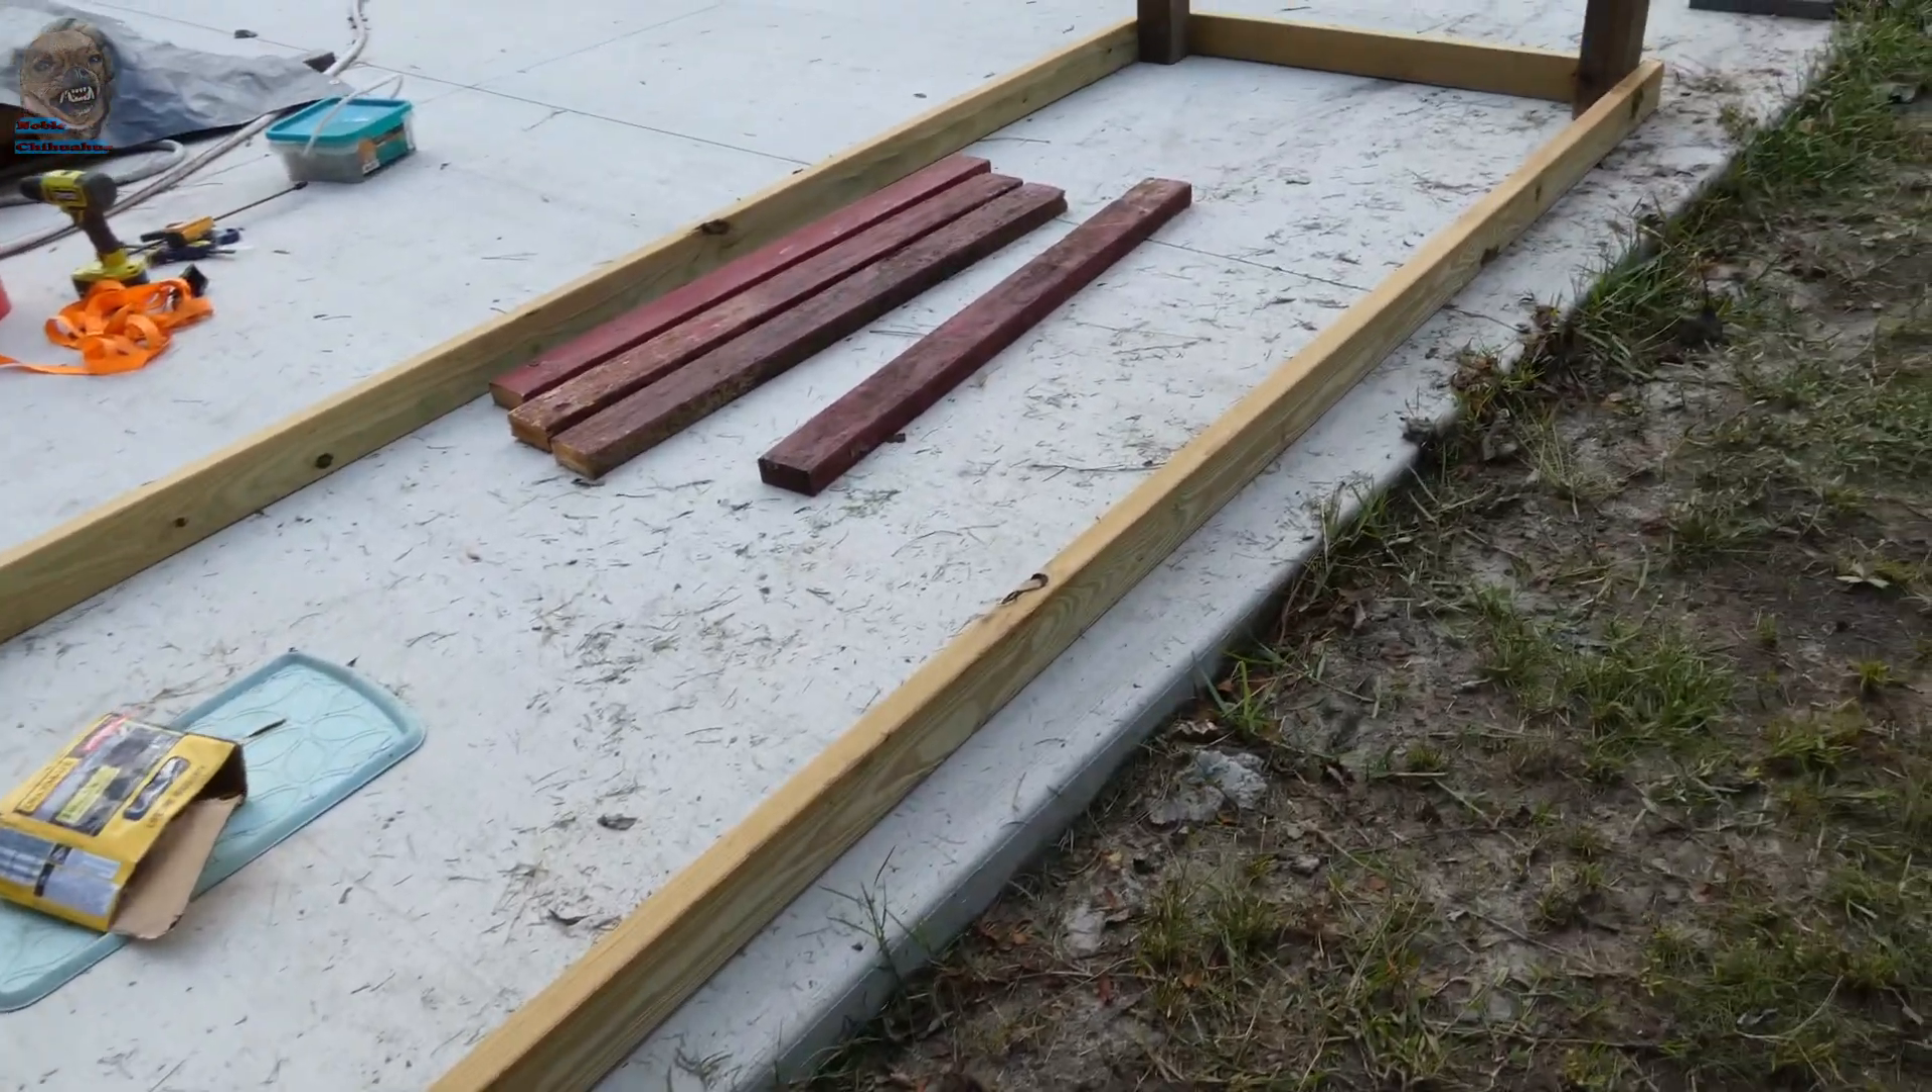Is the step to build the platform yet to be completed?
Yes.